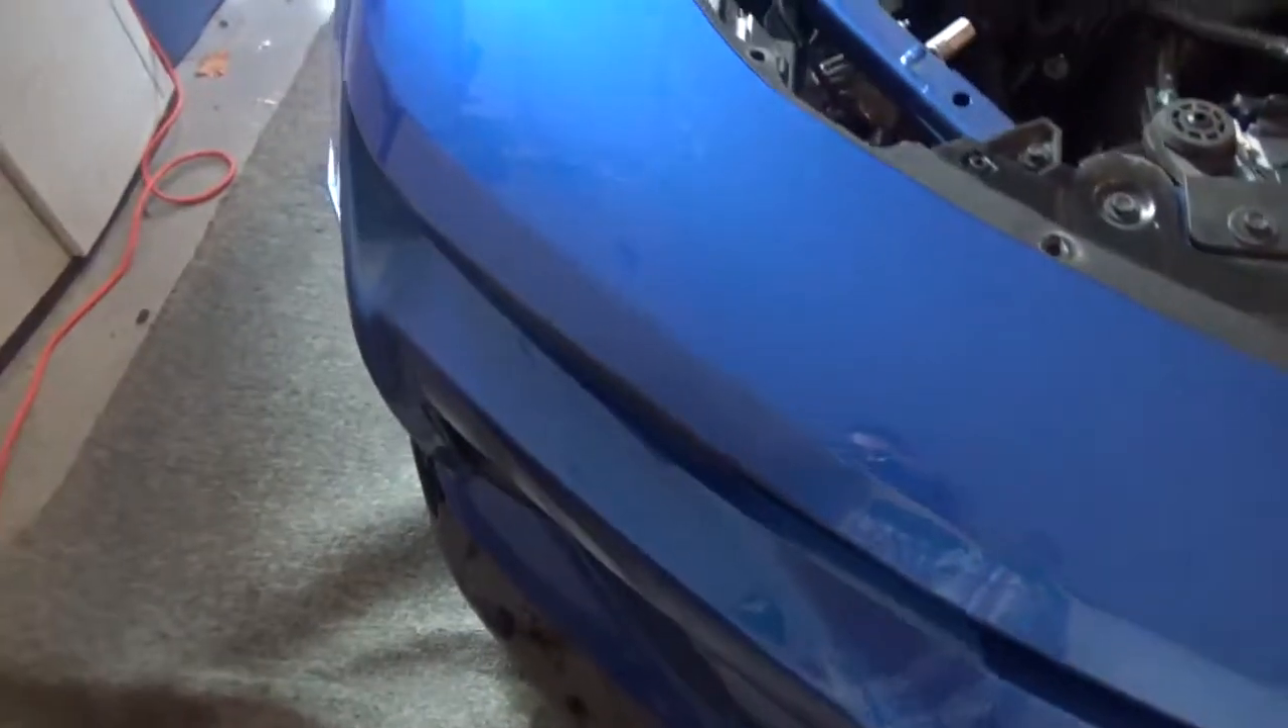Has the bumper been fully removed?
No.